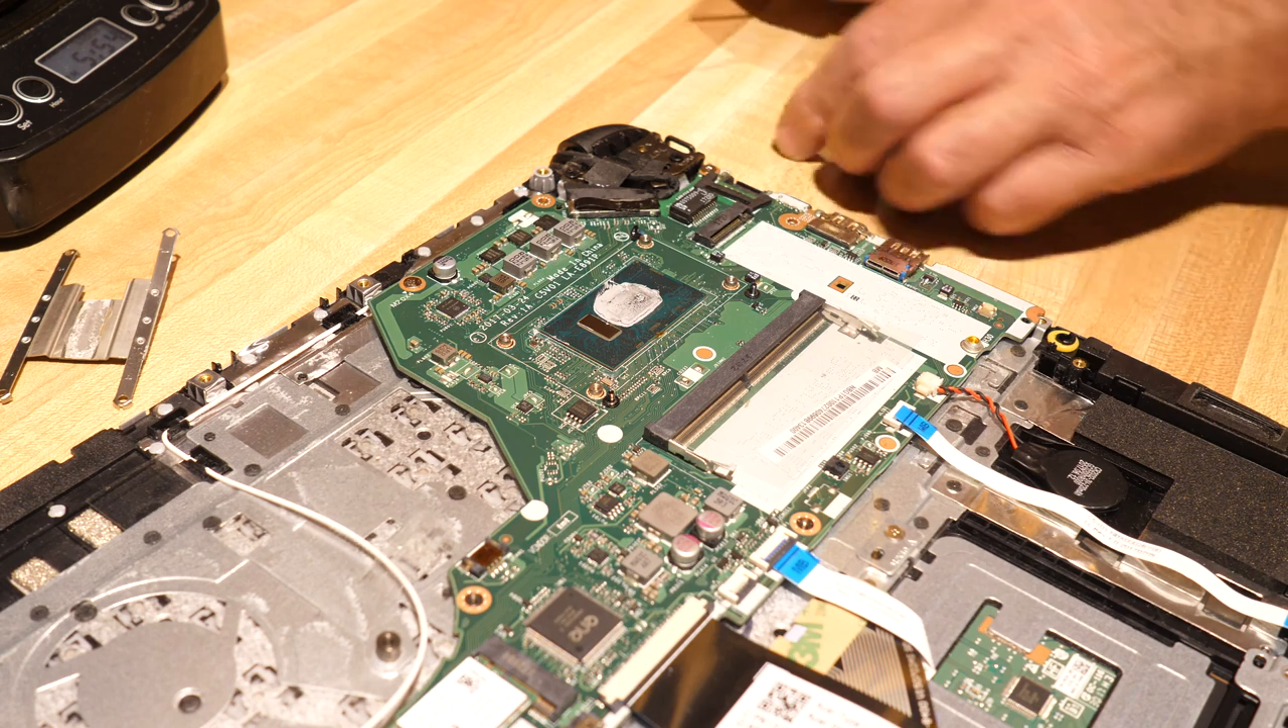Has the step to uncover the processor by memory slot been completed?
Yes.